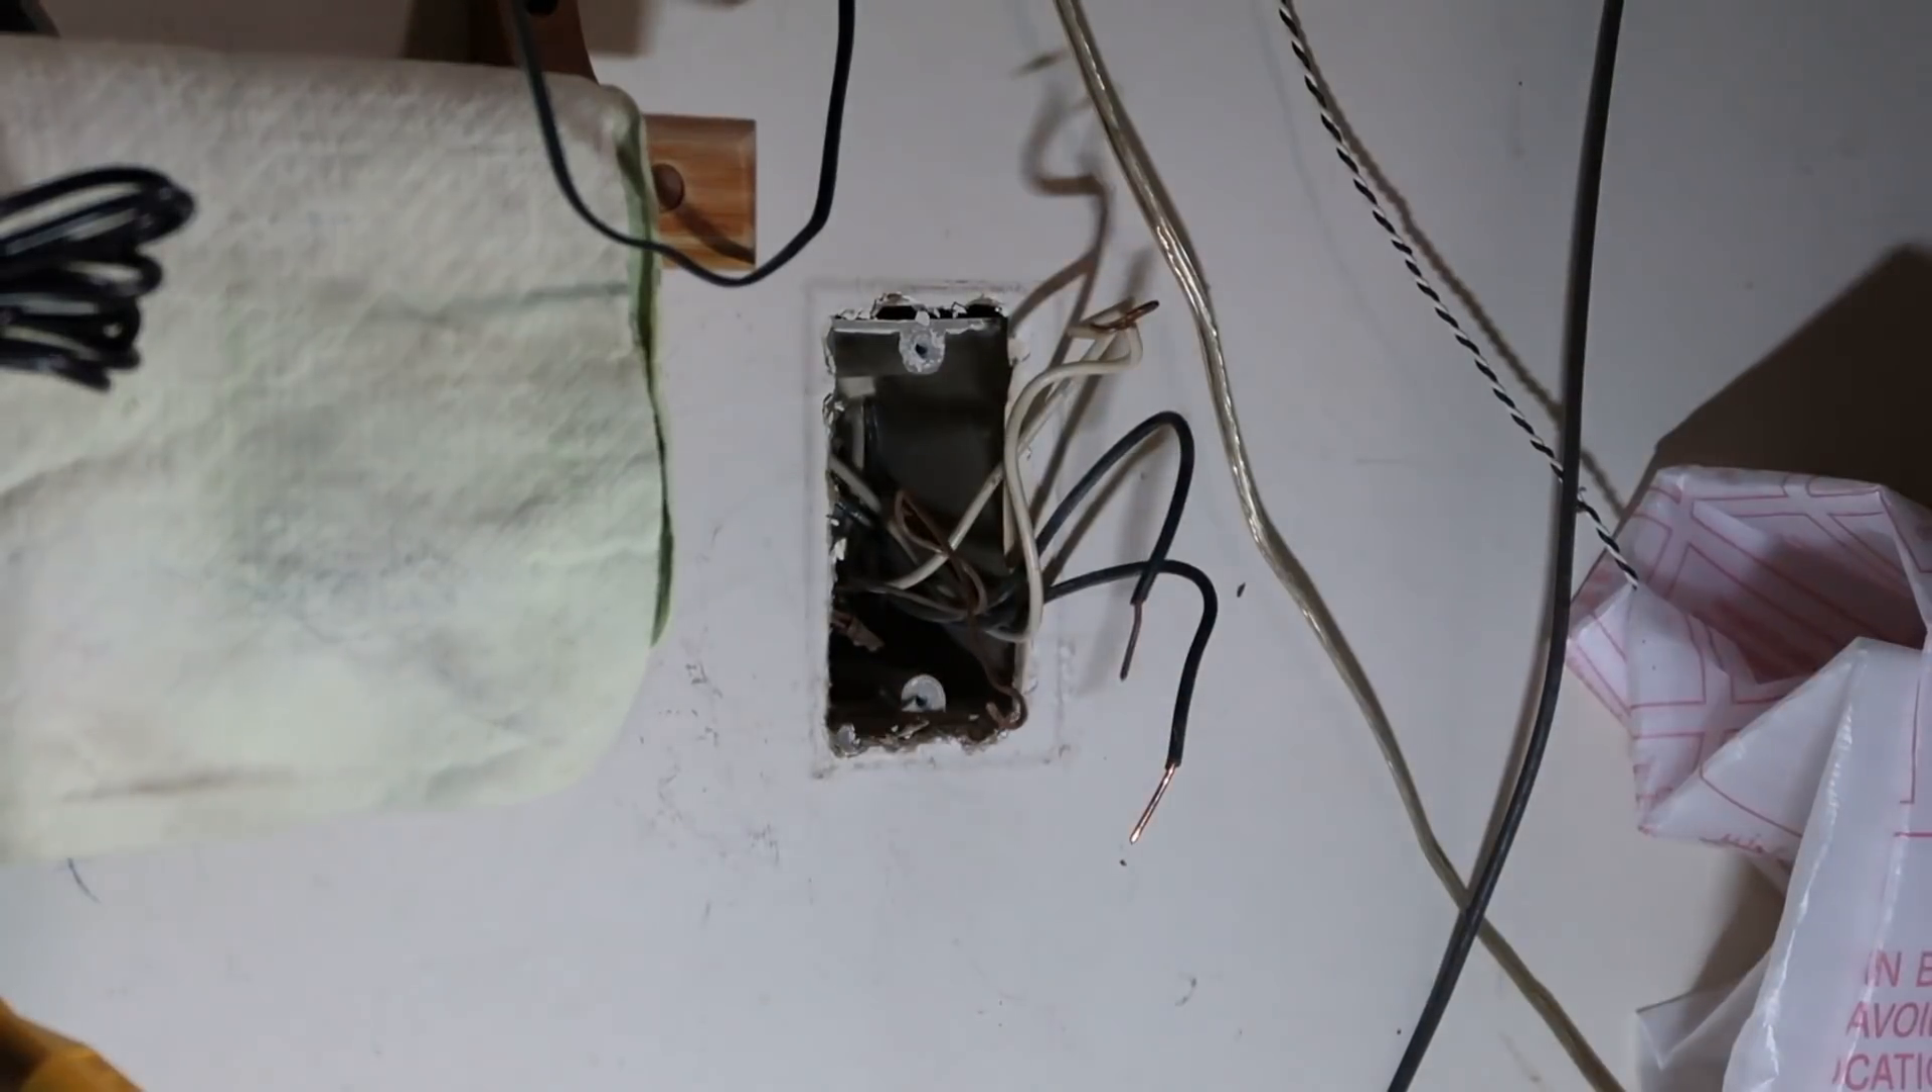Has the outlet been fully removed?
Yes.